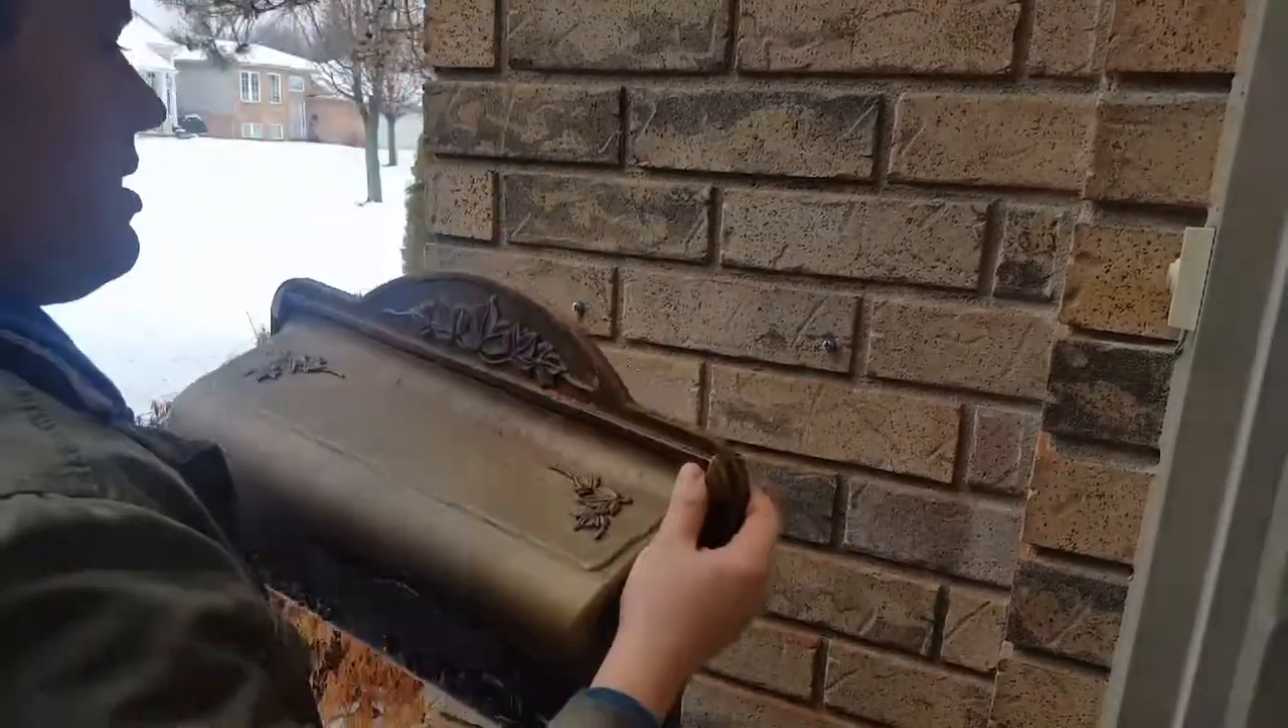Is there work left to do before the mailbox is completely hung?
Yes.